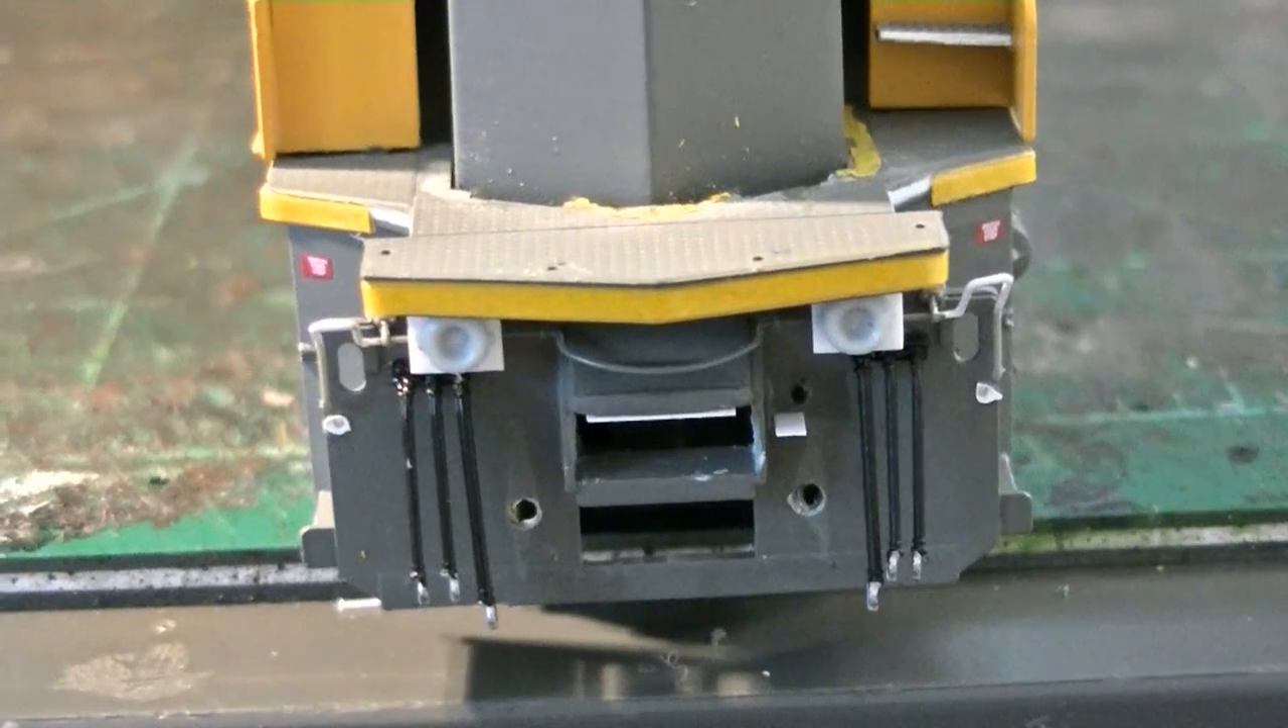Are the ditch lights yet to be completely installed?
No.